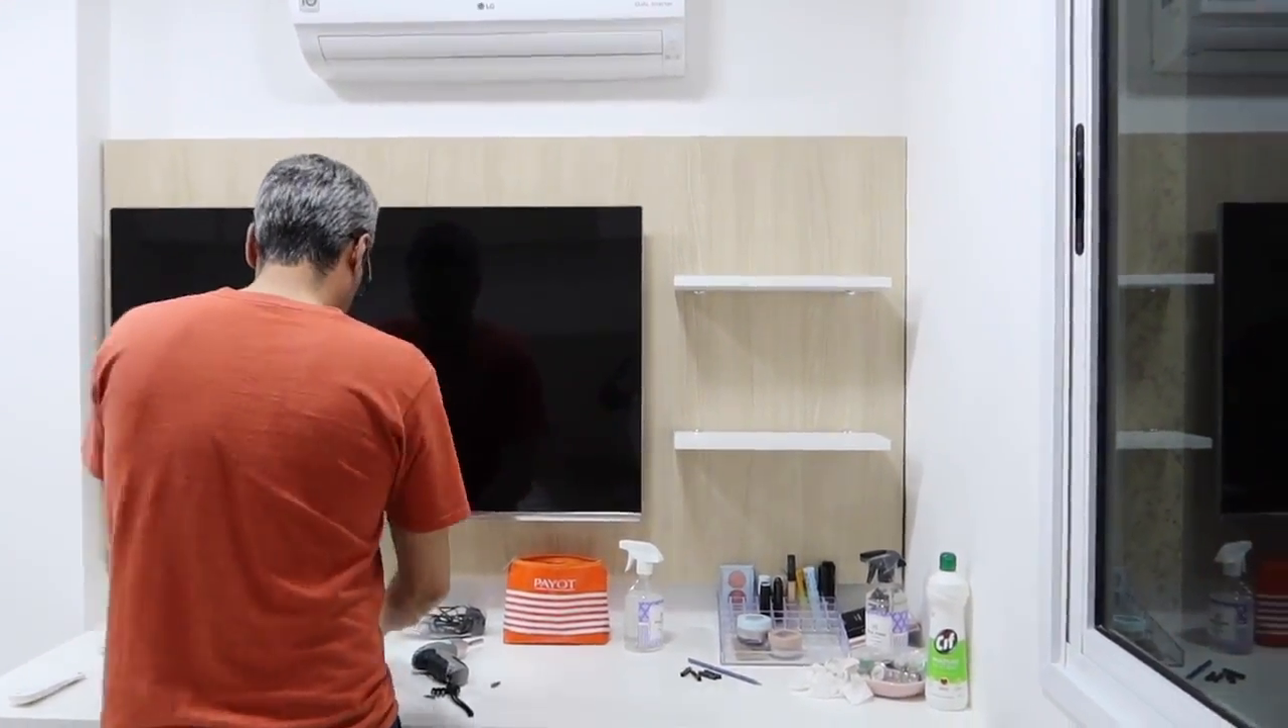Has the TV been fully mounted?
Yes.